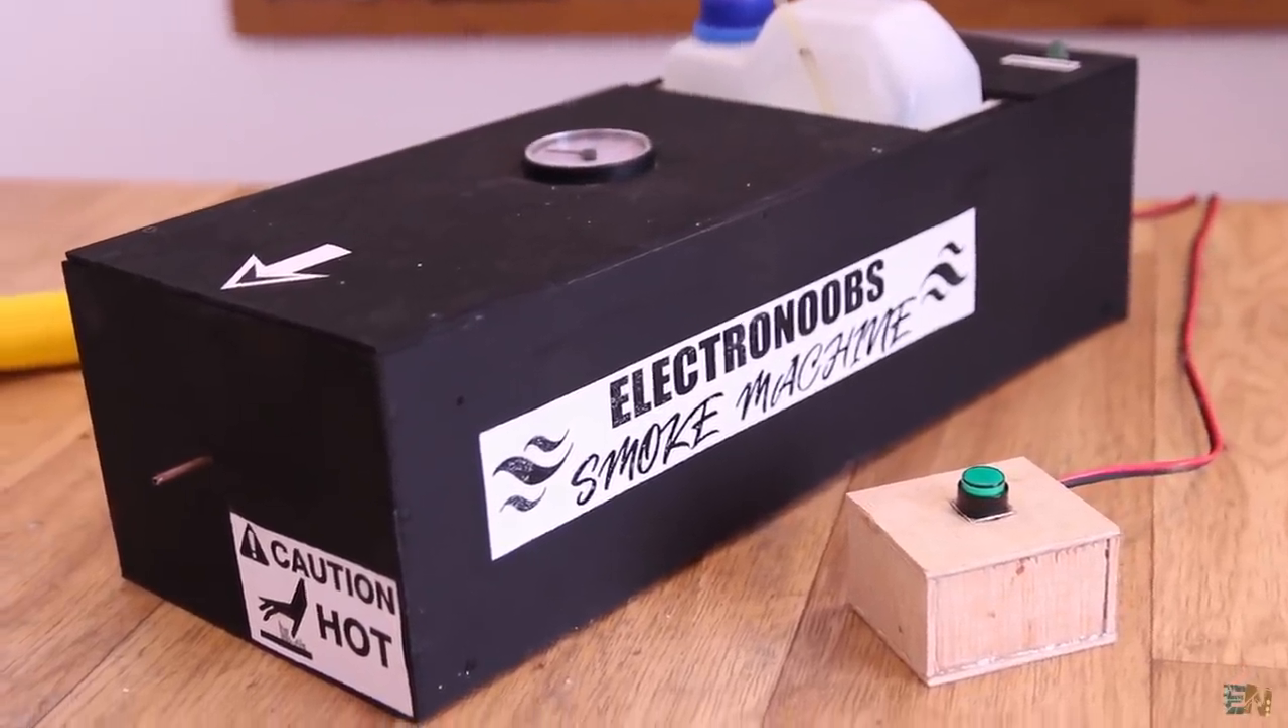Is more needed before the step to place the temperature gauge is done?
No.